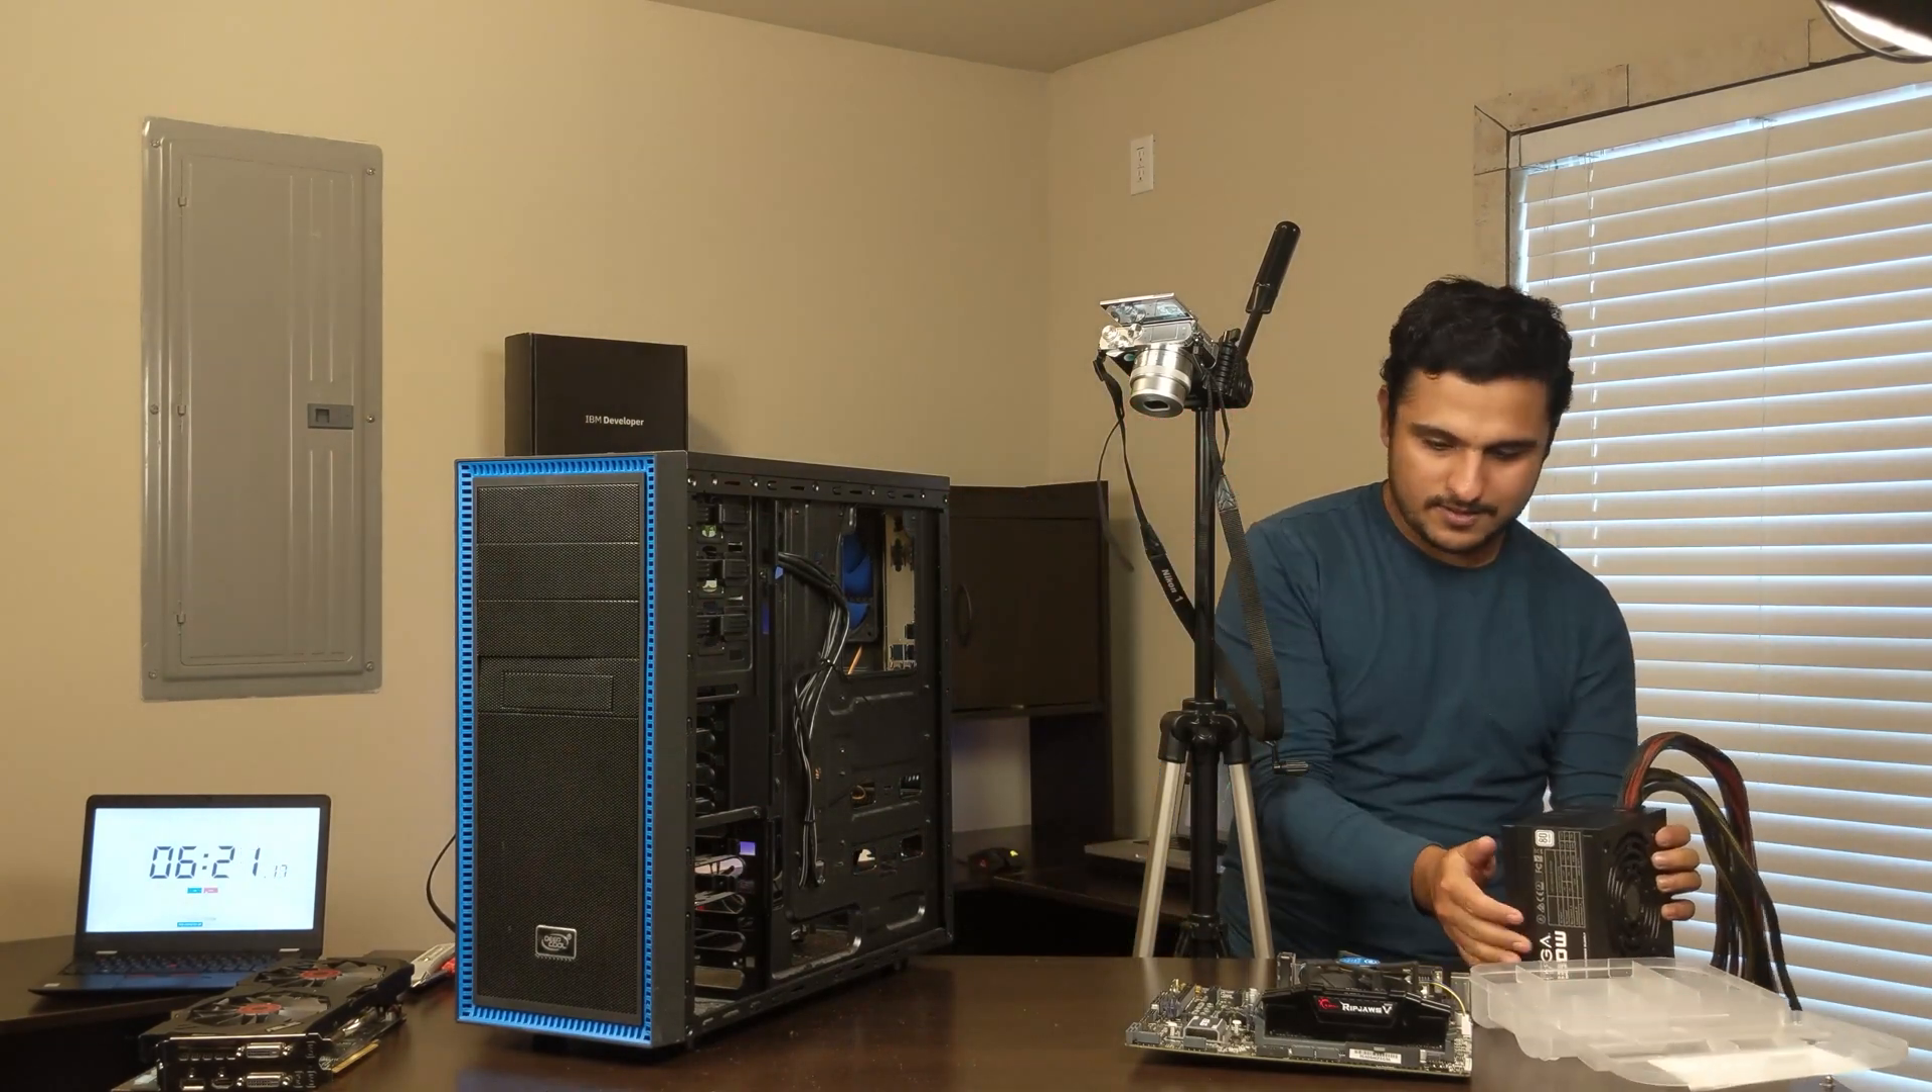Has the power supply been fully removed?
Yes.